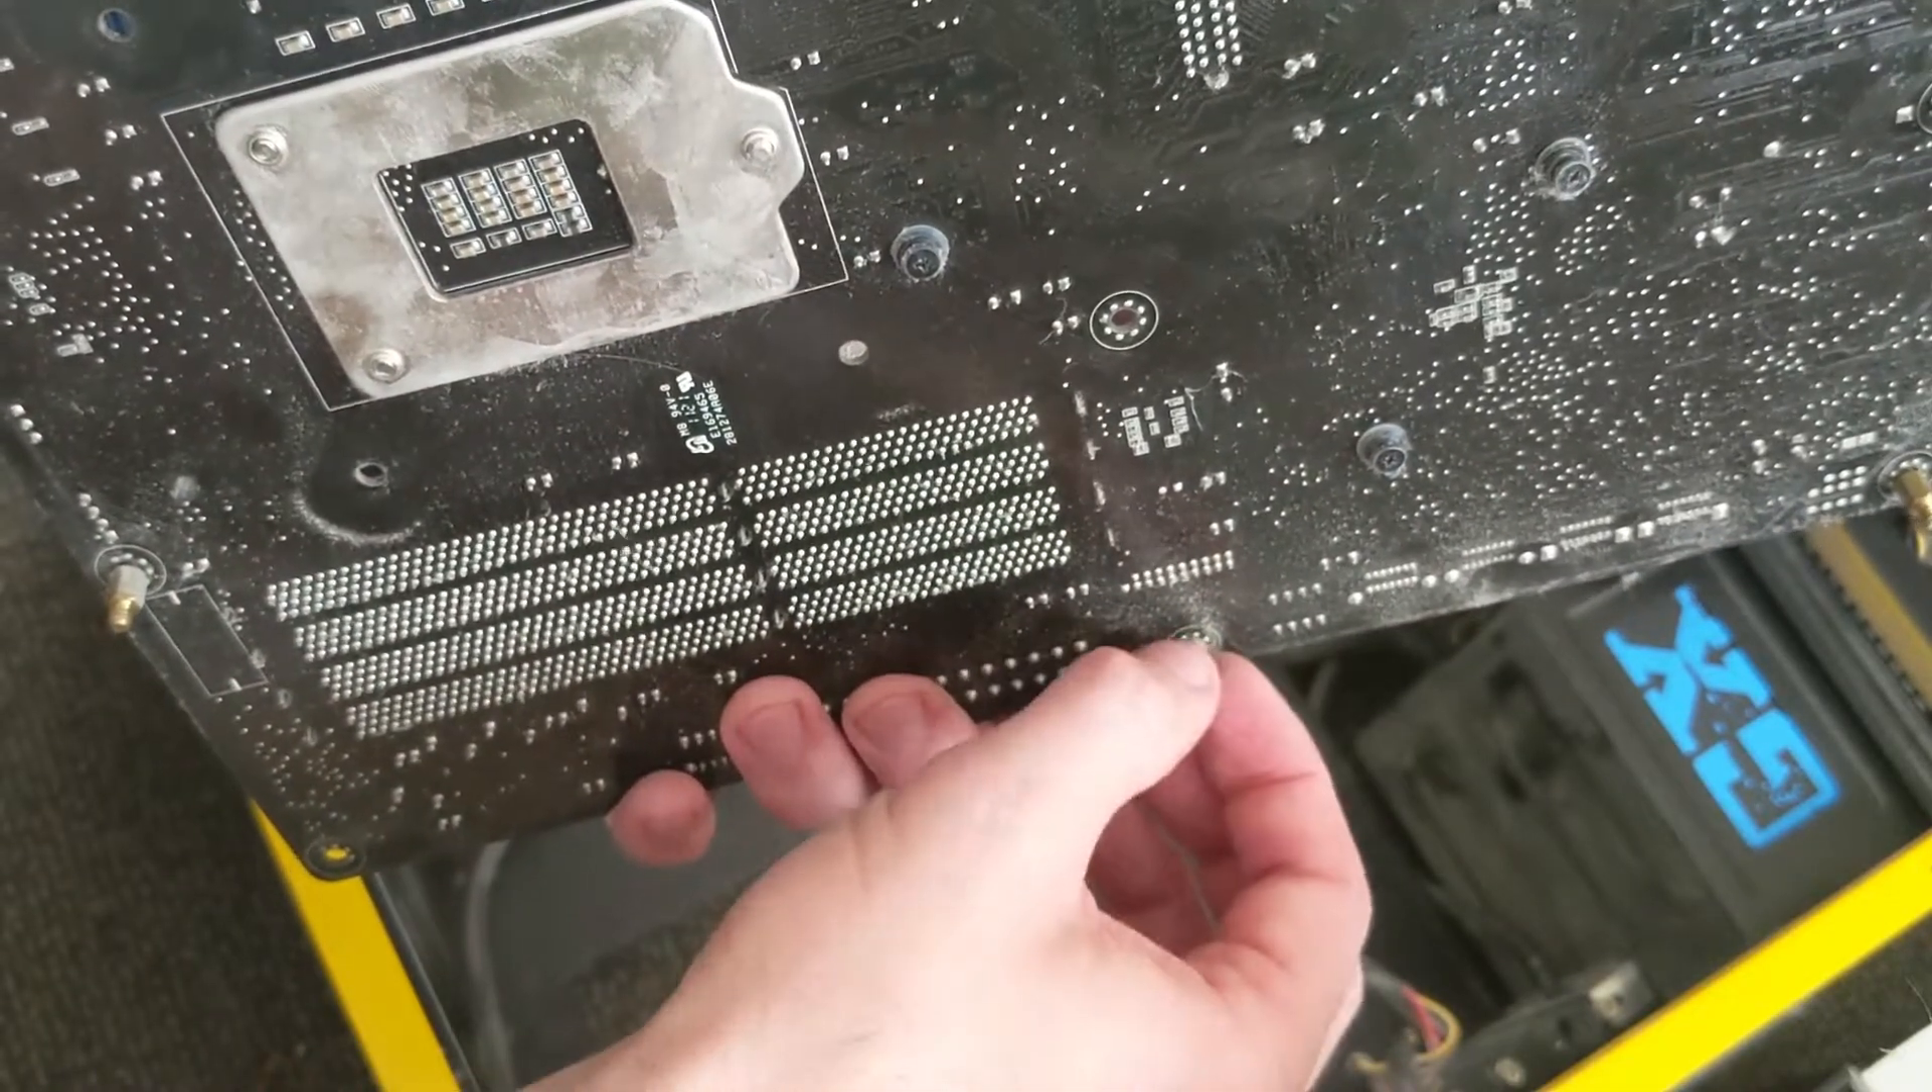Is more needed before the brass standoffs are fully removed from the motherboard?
Yes.